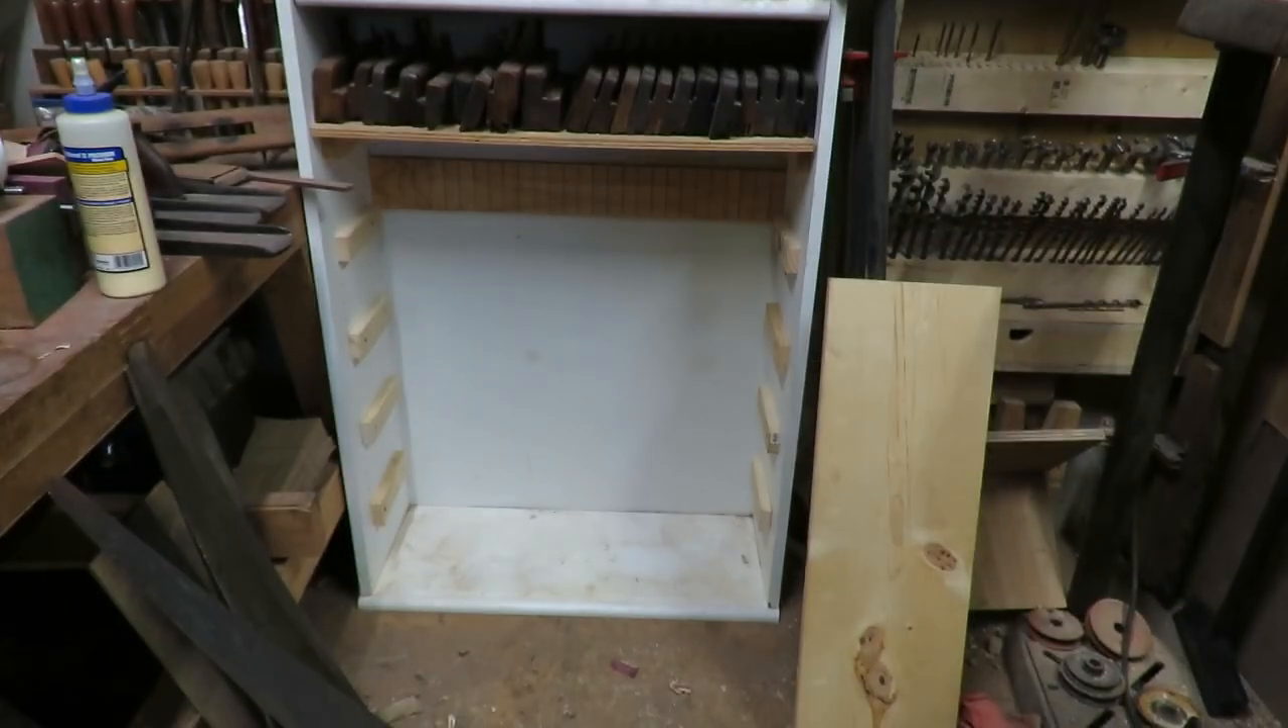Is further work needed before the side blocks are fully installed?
No.